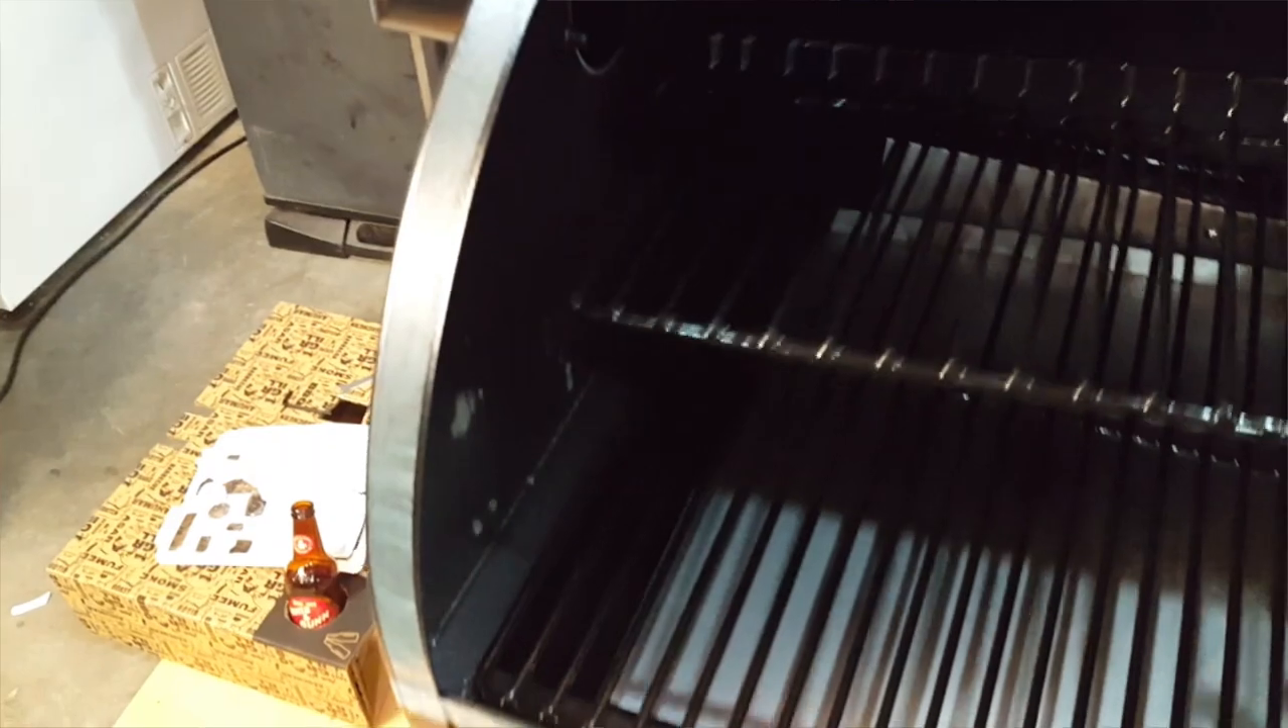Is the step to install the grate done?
Yes.